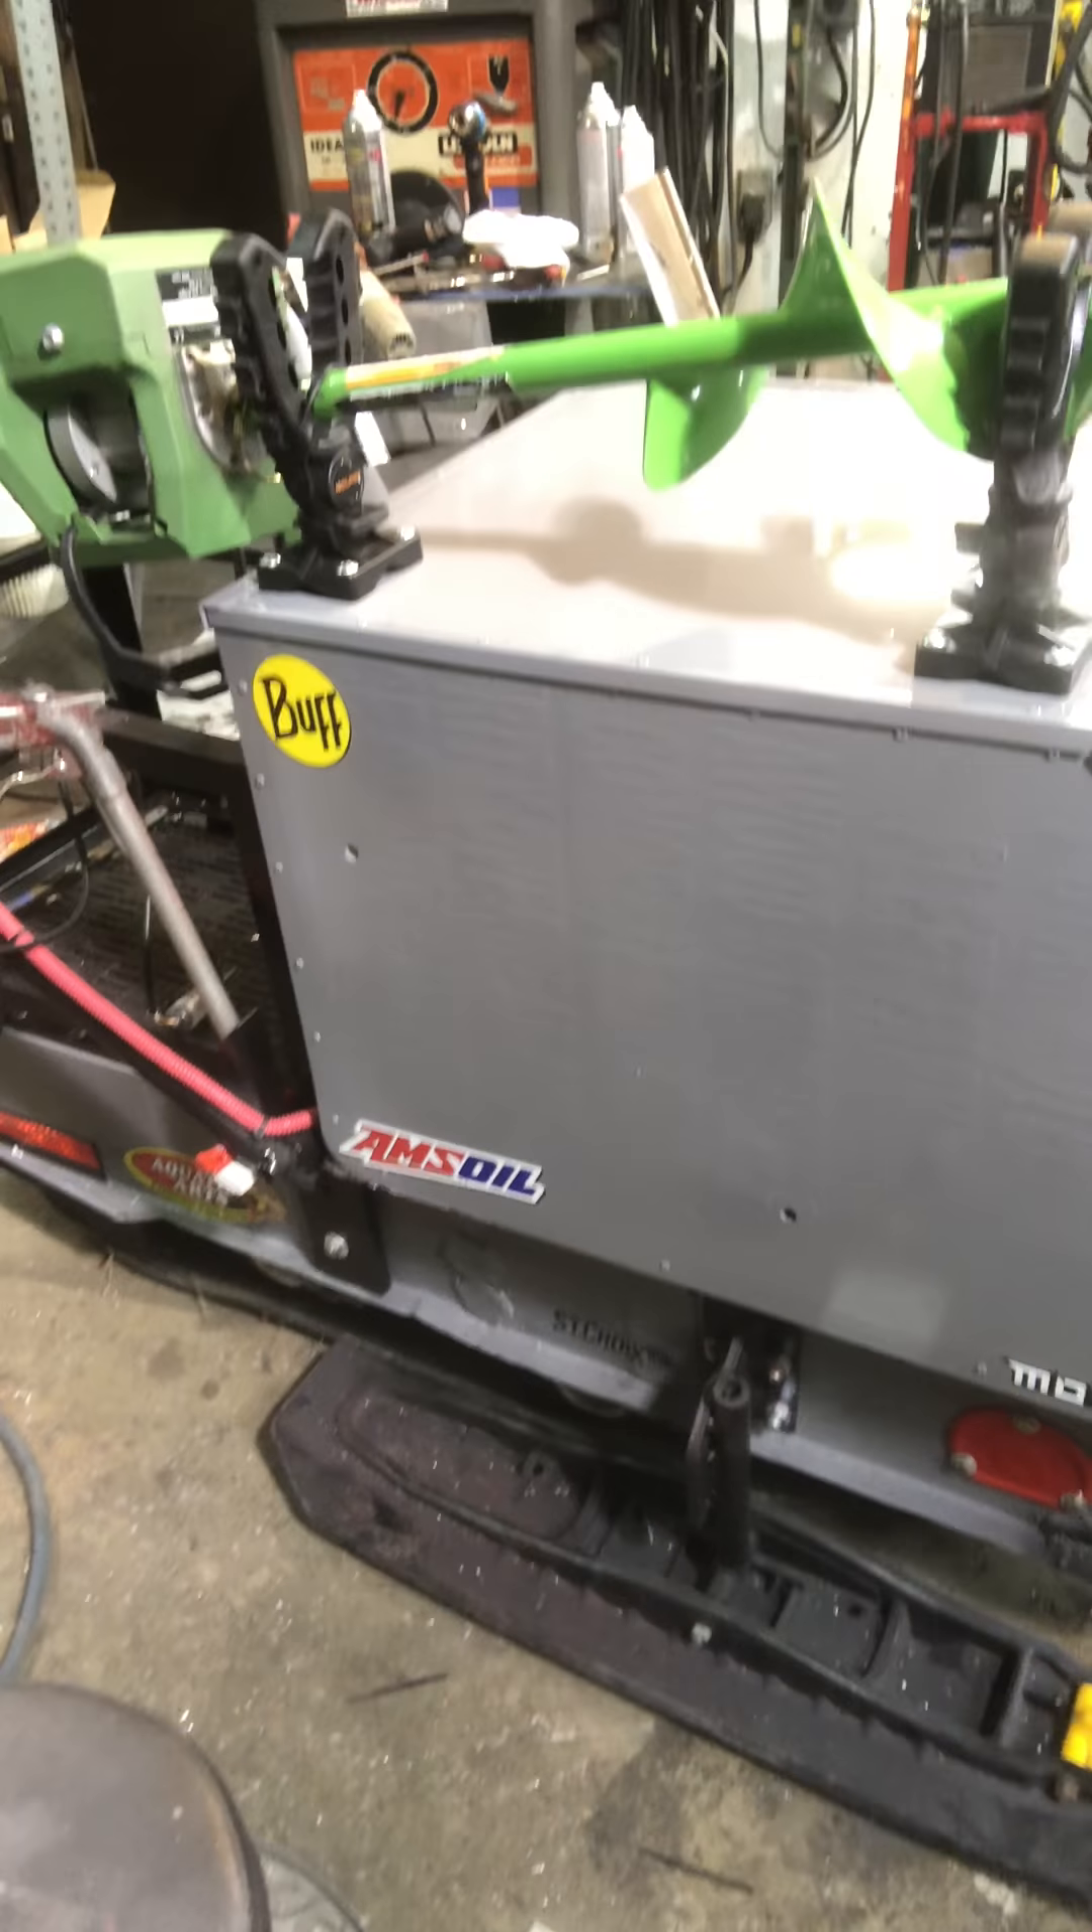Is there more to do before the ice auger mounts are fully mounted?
No.